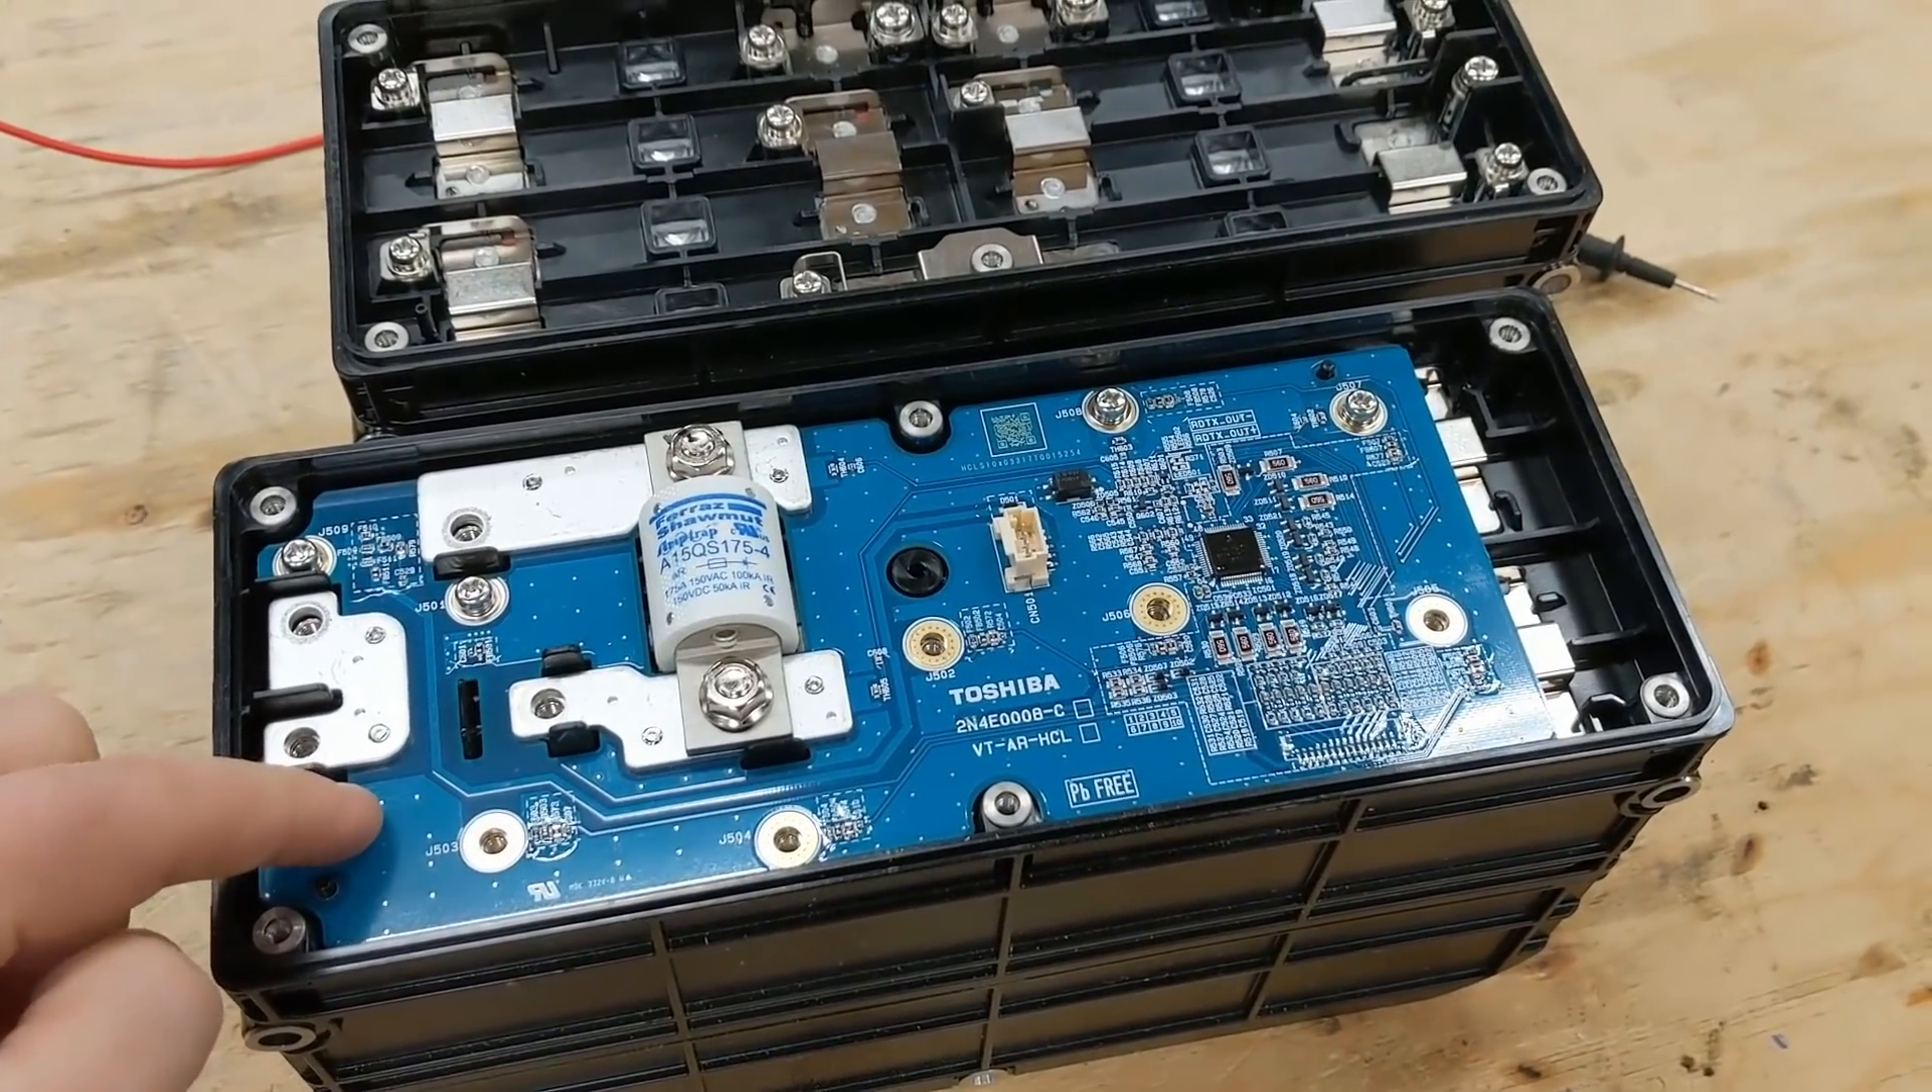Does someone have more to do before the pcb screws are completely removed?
Yes.